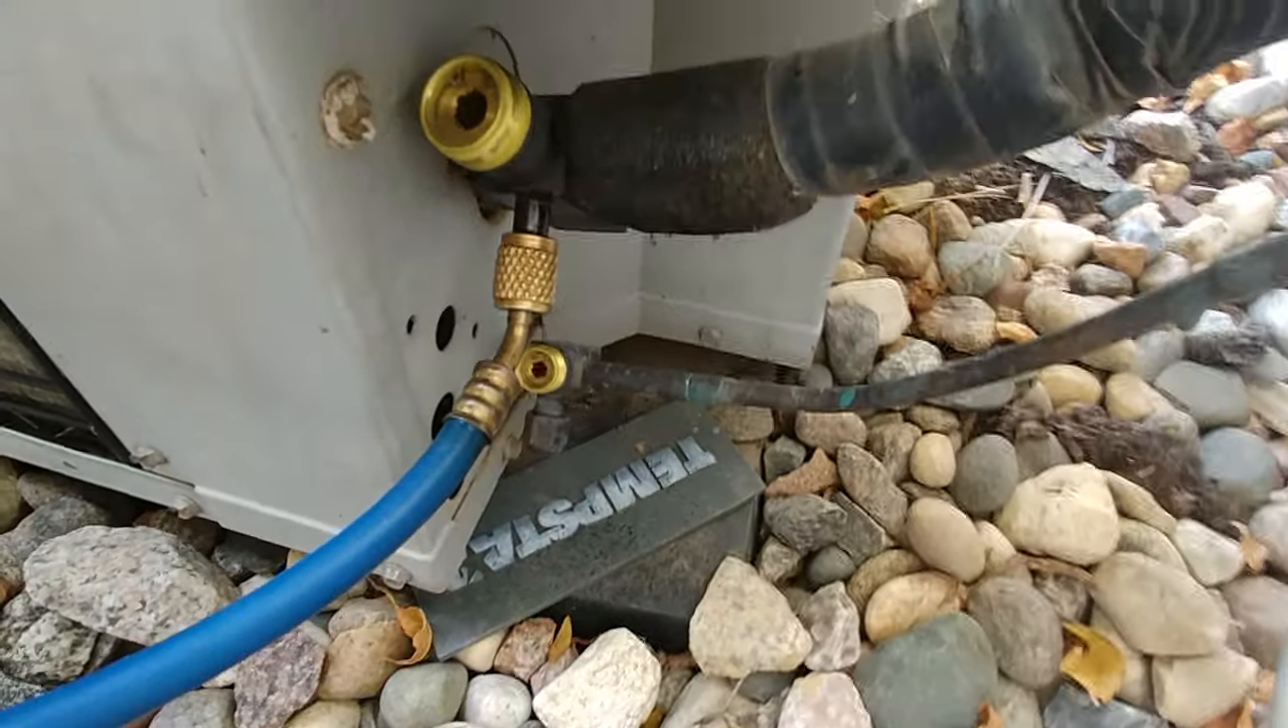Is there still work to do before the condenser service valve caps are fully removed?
No.